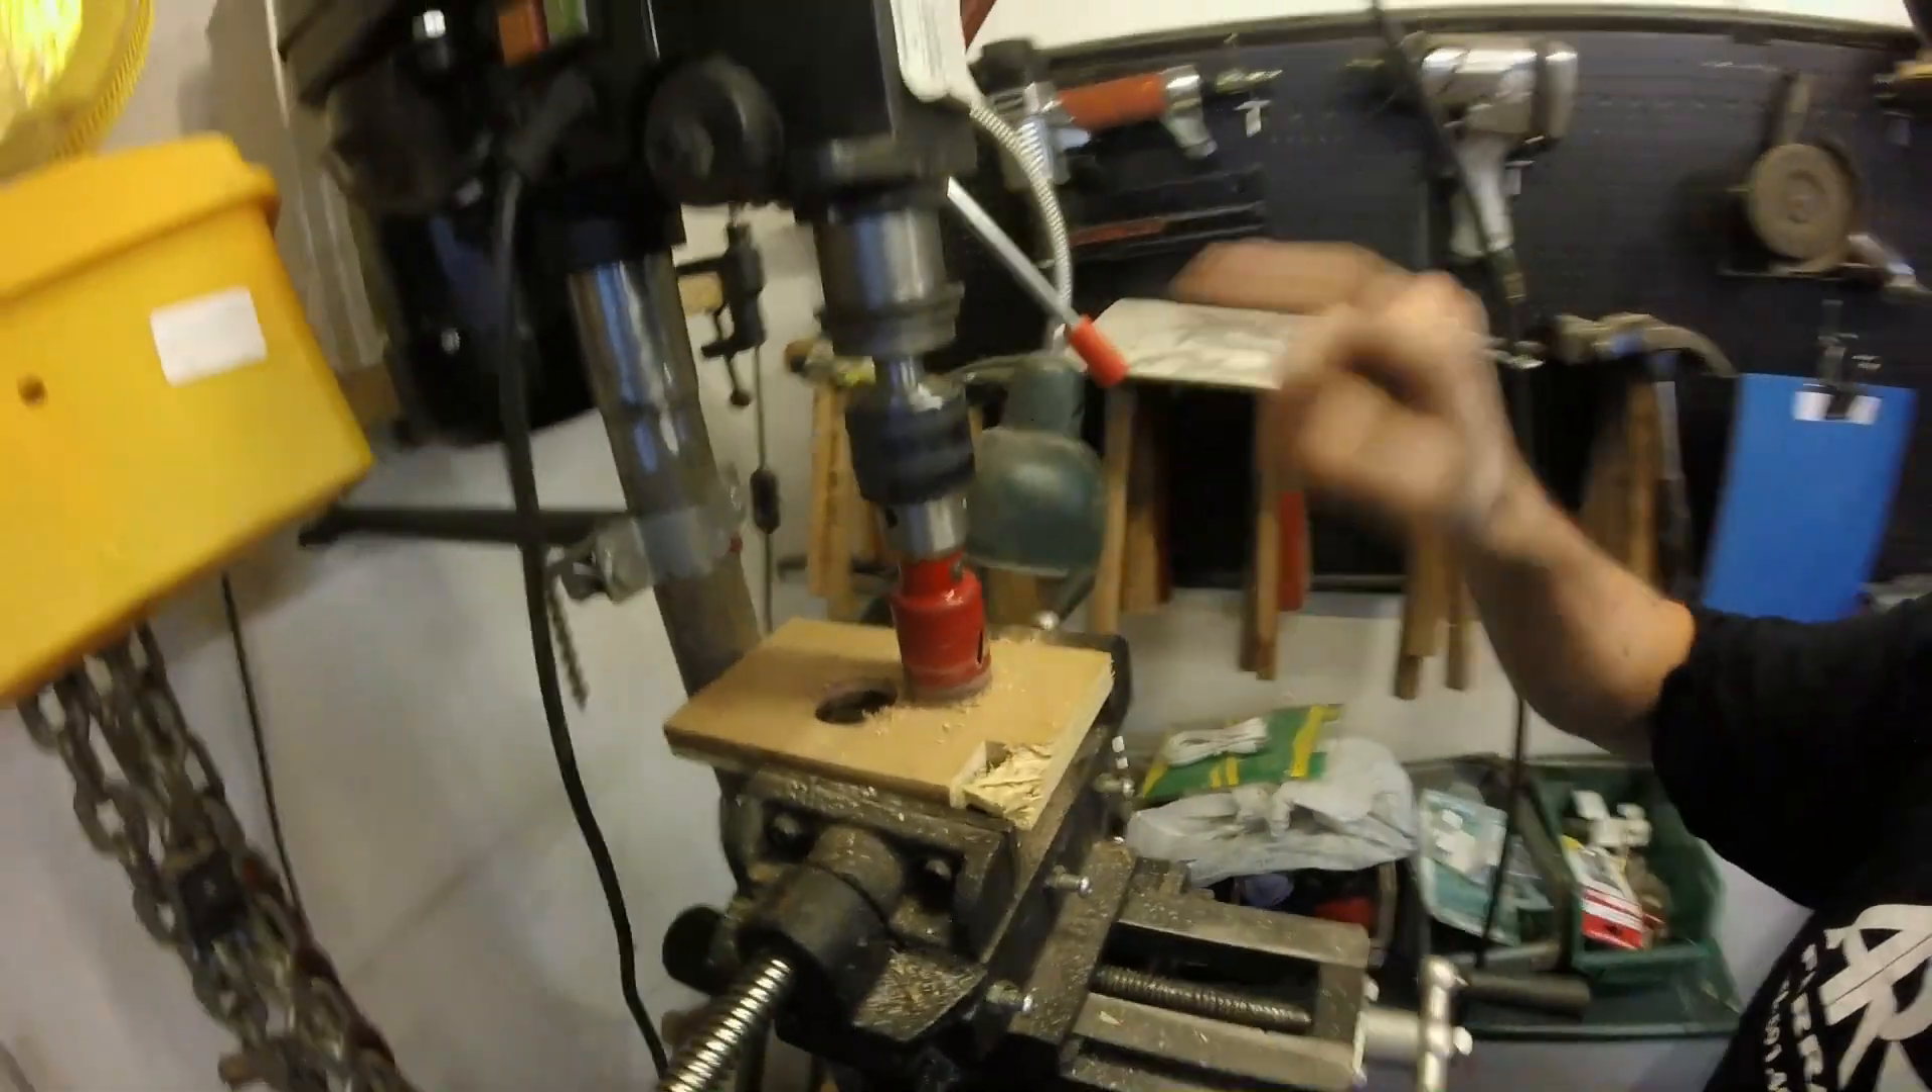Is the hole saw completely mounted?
Yes.